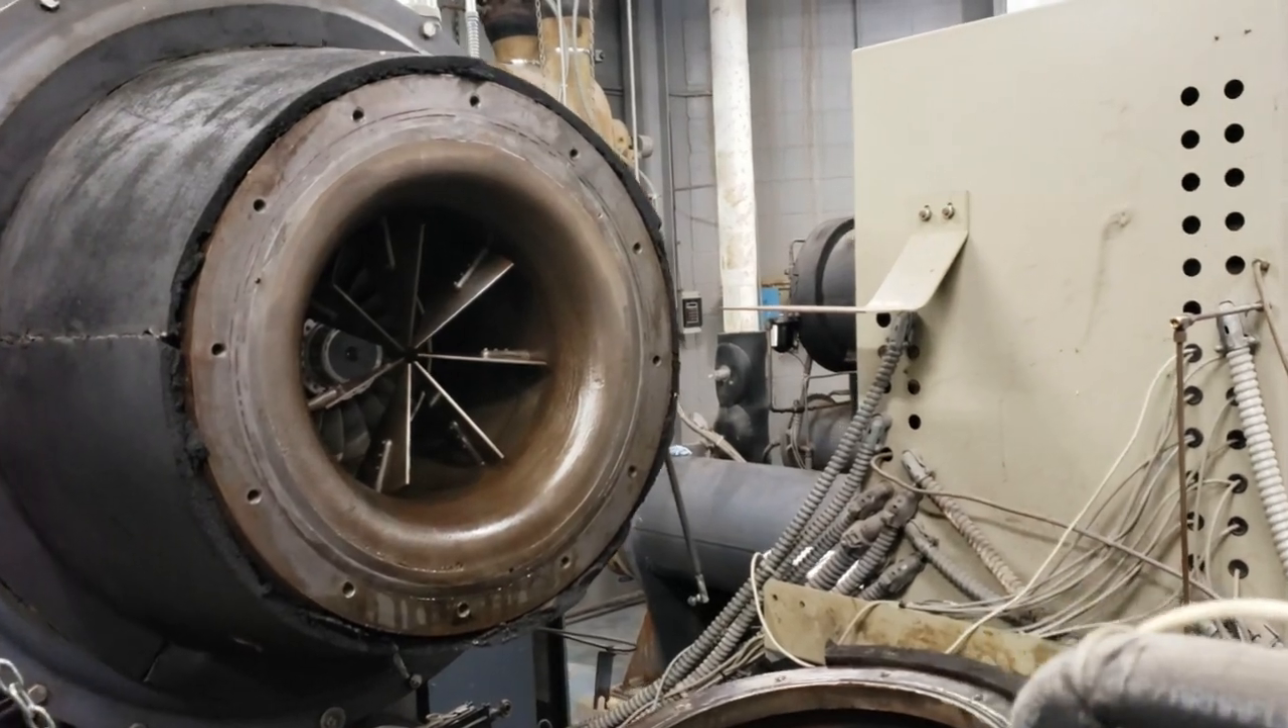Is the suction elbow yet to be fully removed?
No.